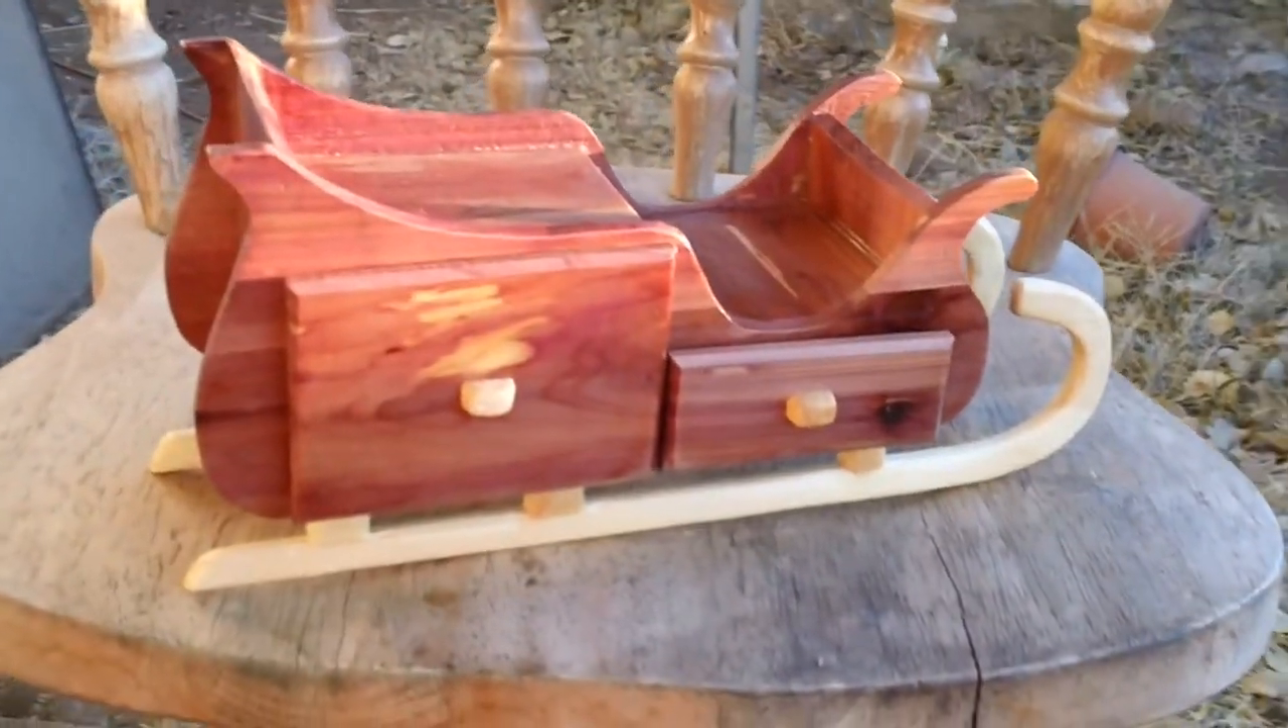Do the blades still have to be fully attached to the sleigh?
No.